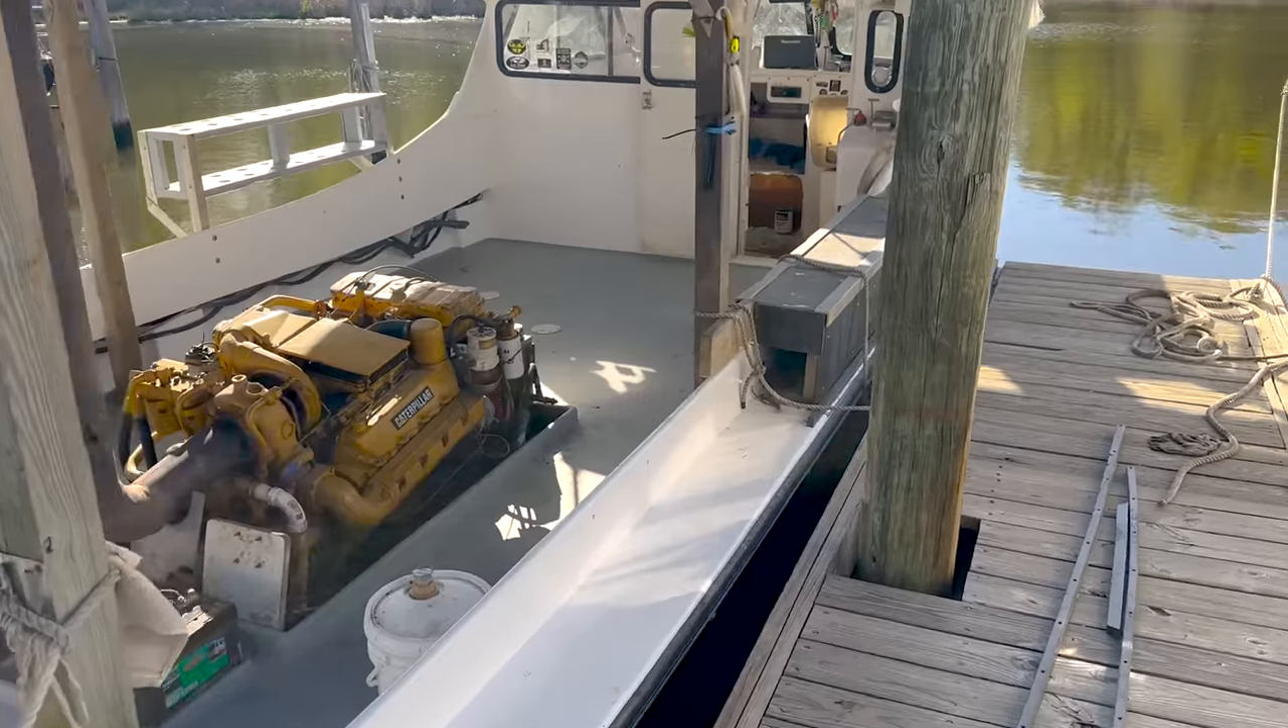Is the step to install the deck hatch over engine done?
No.